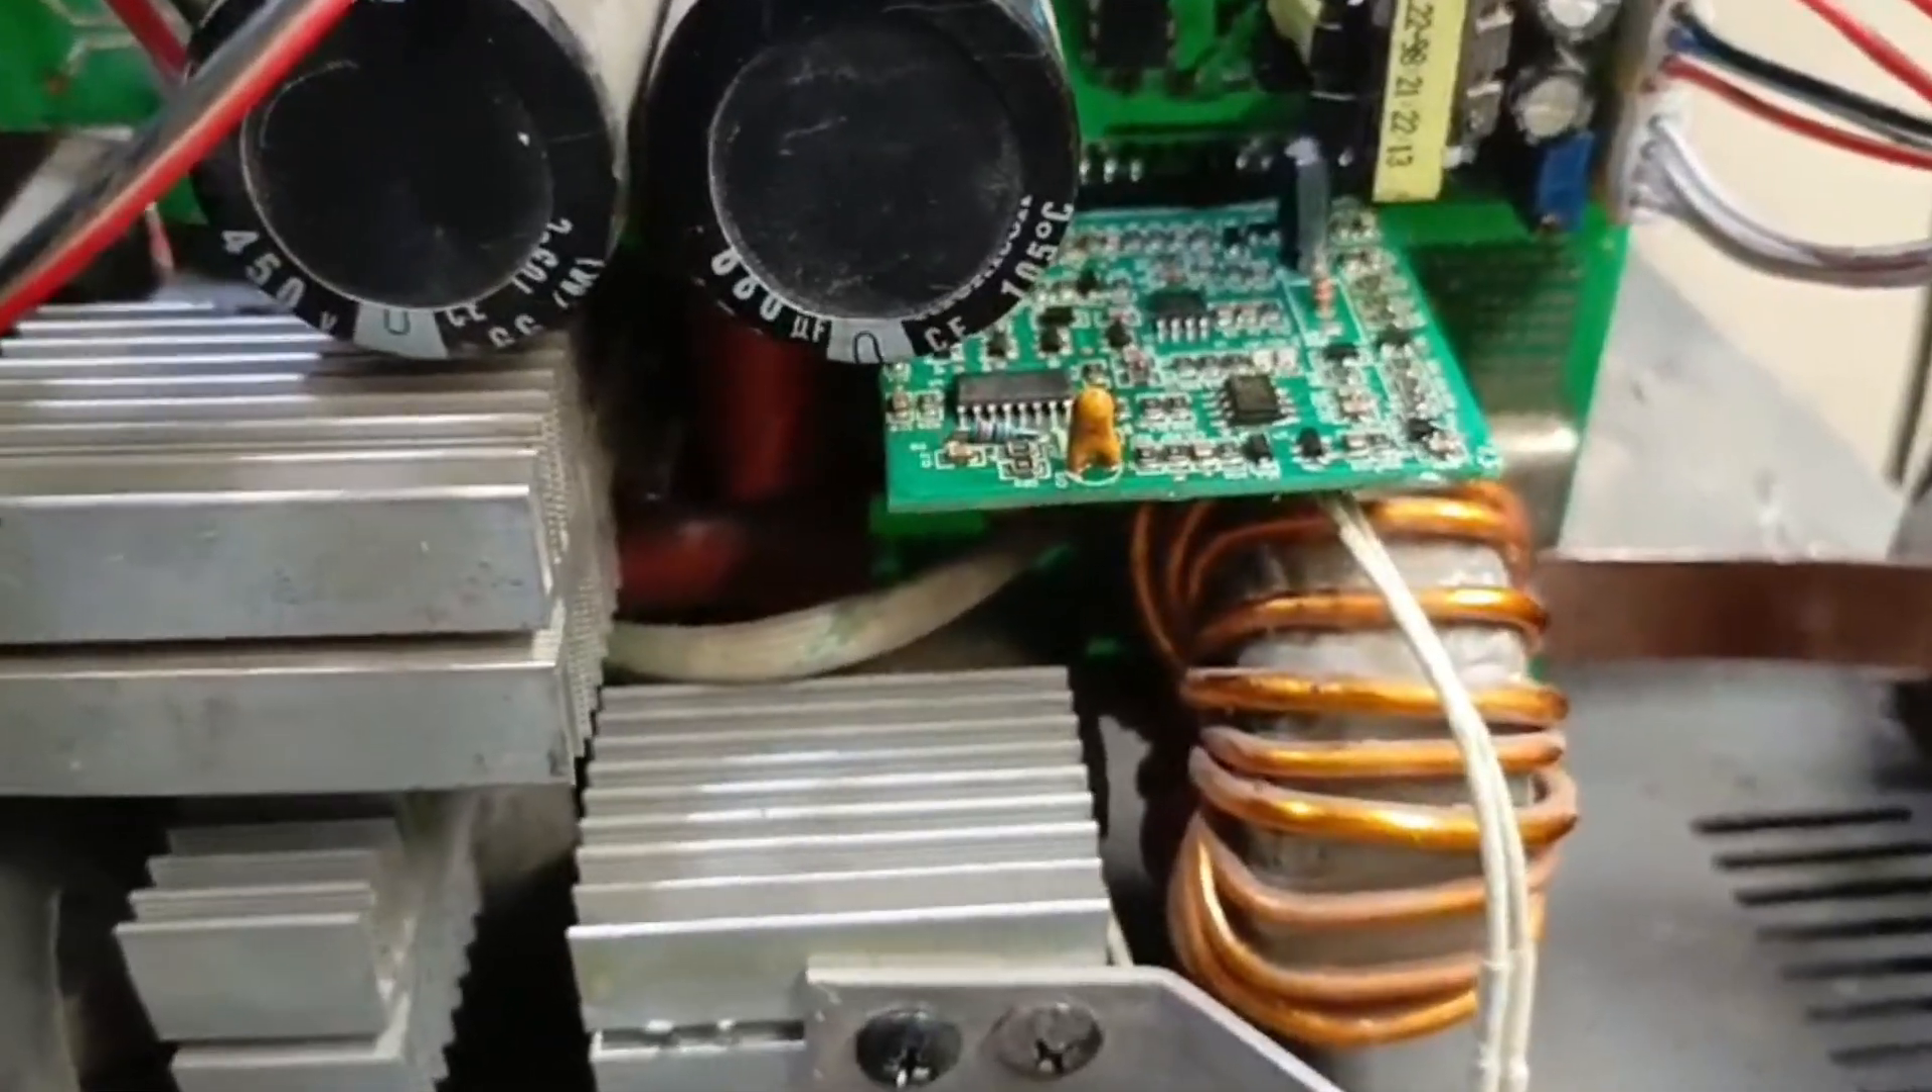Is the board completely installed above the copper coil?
Yes.